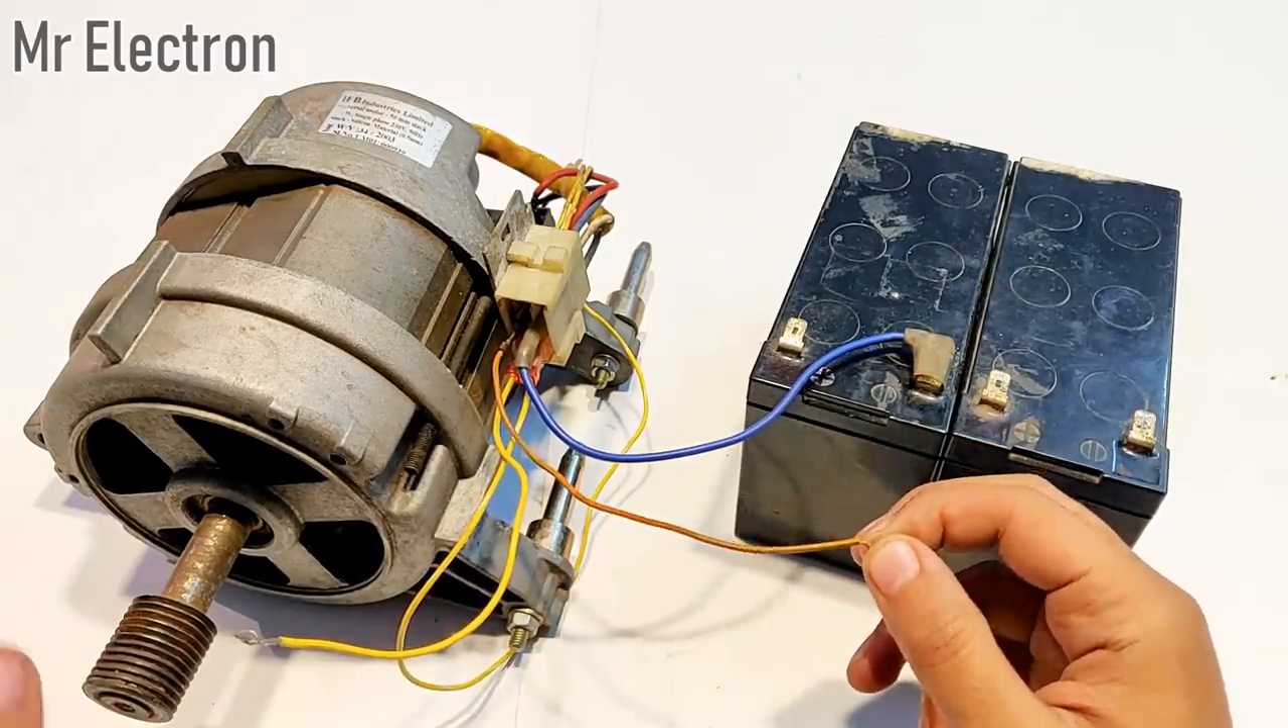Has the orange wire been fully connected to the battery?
No.